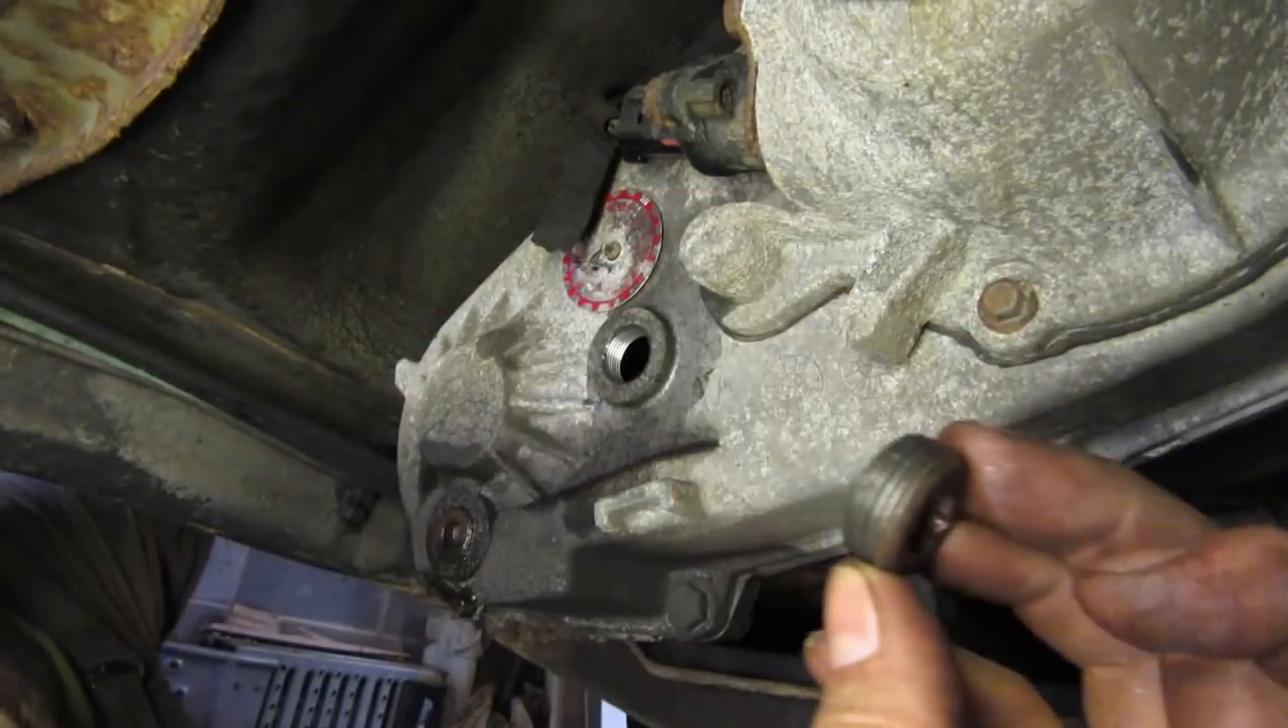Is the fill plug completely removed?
Yes.